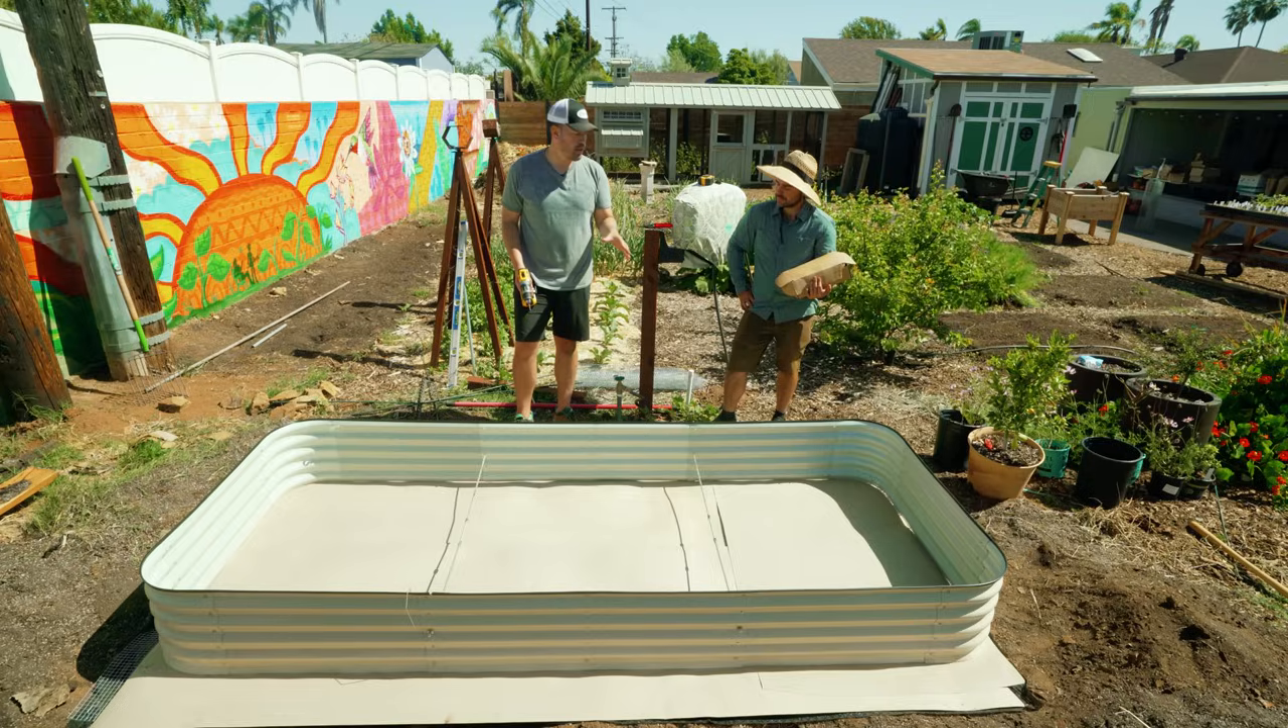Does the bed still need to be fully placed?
No.